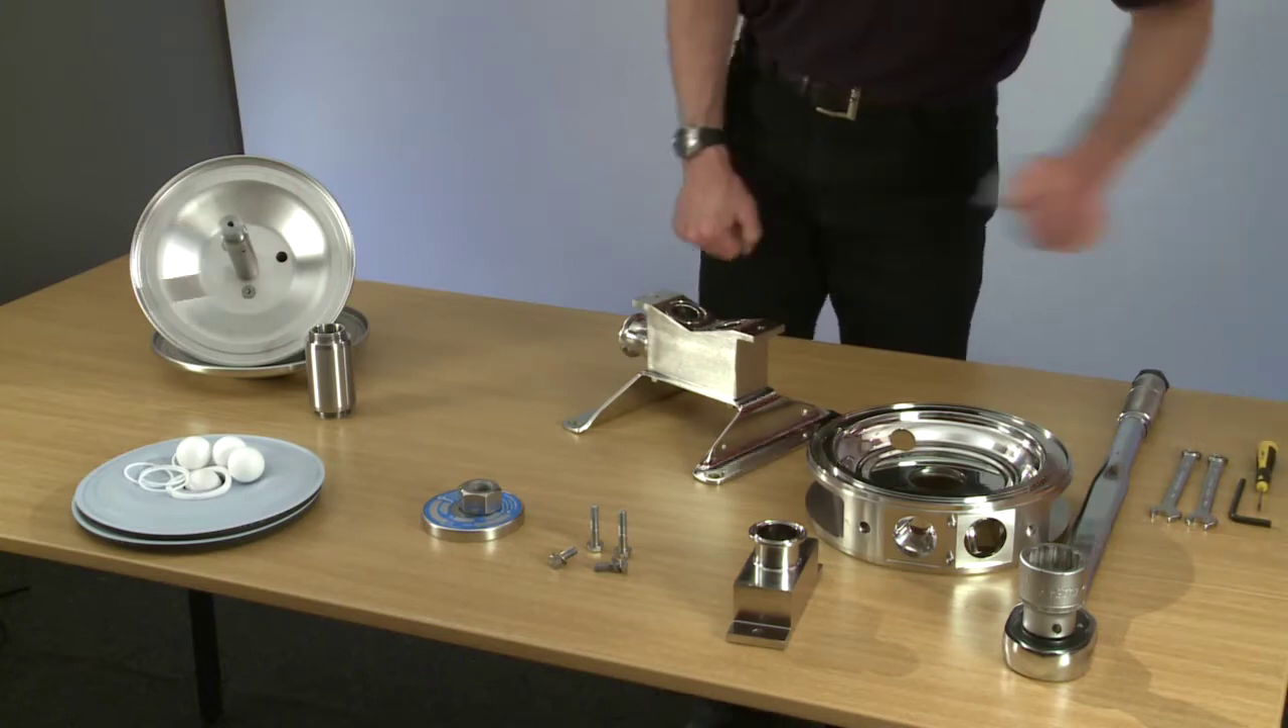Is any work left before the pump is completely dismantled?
No.